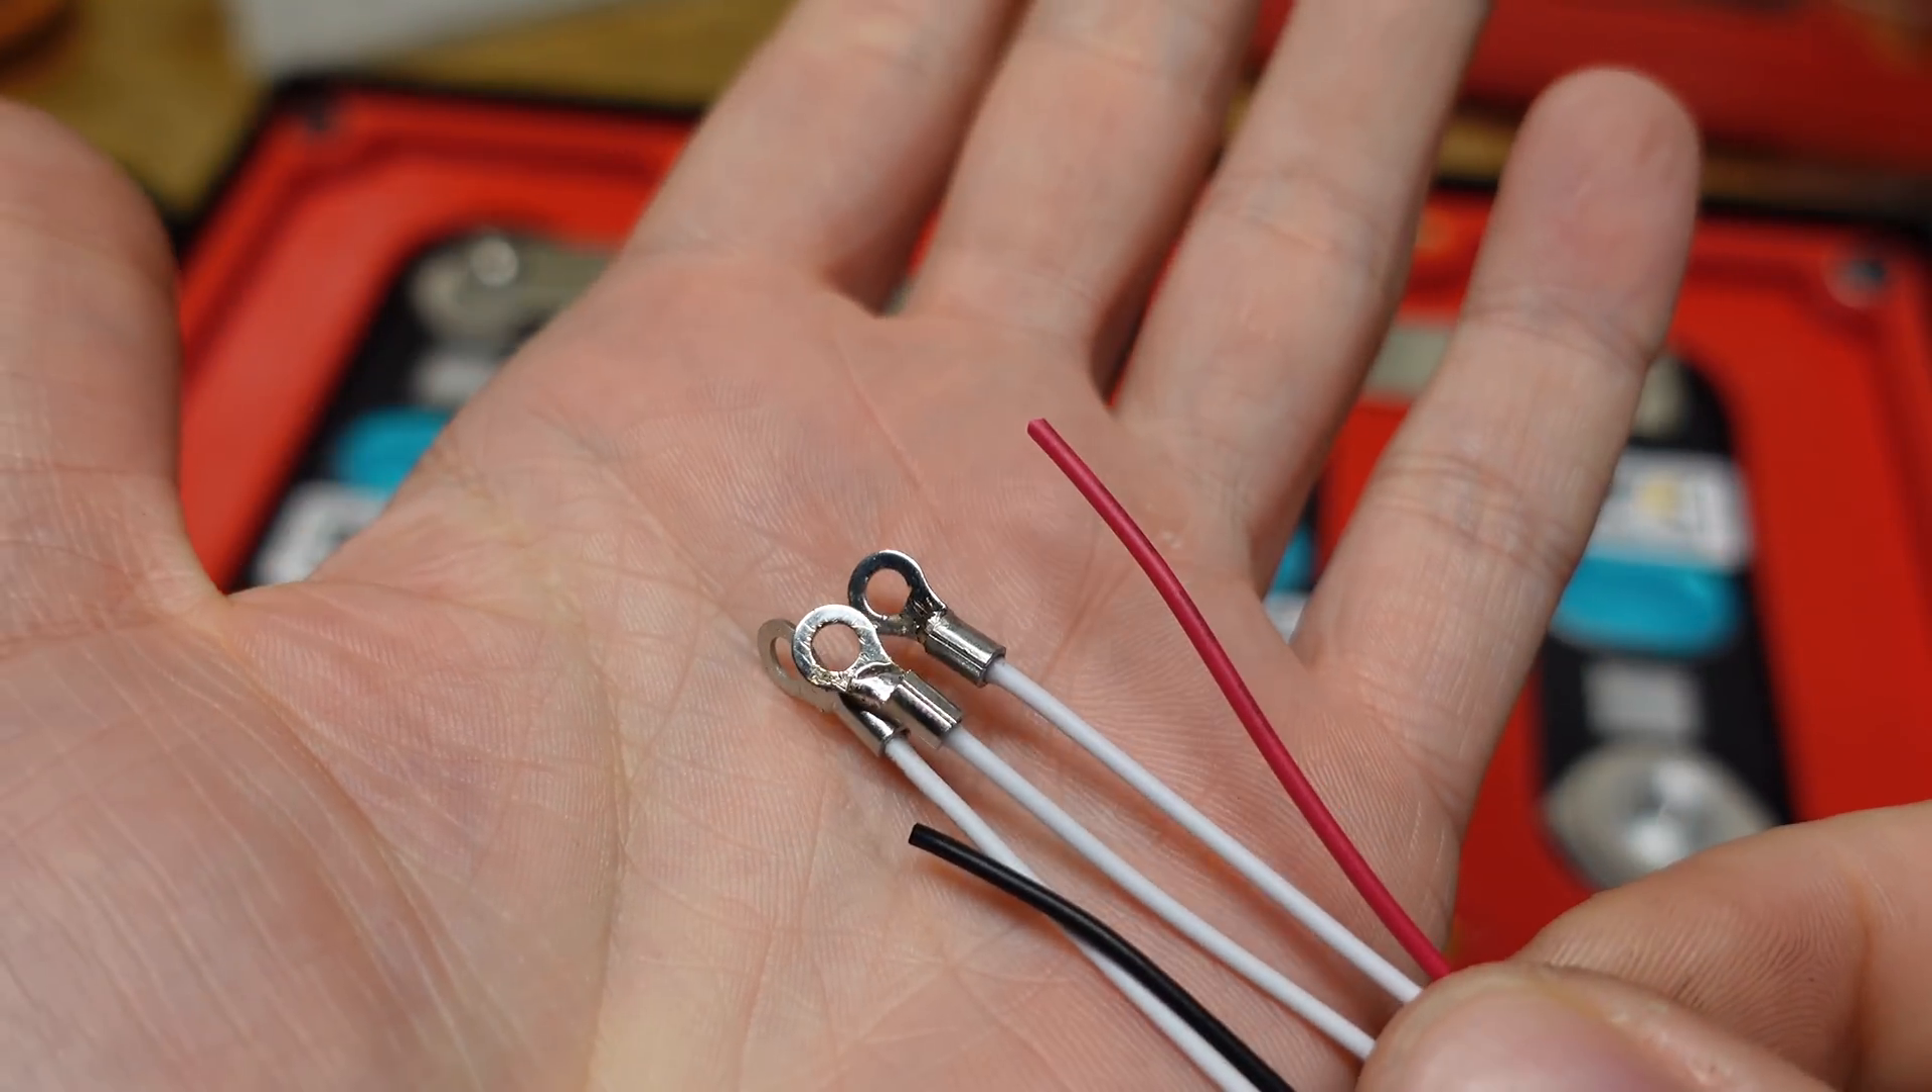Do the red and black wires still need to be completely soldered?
Yes.